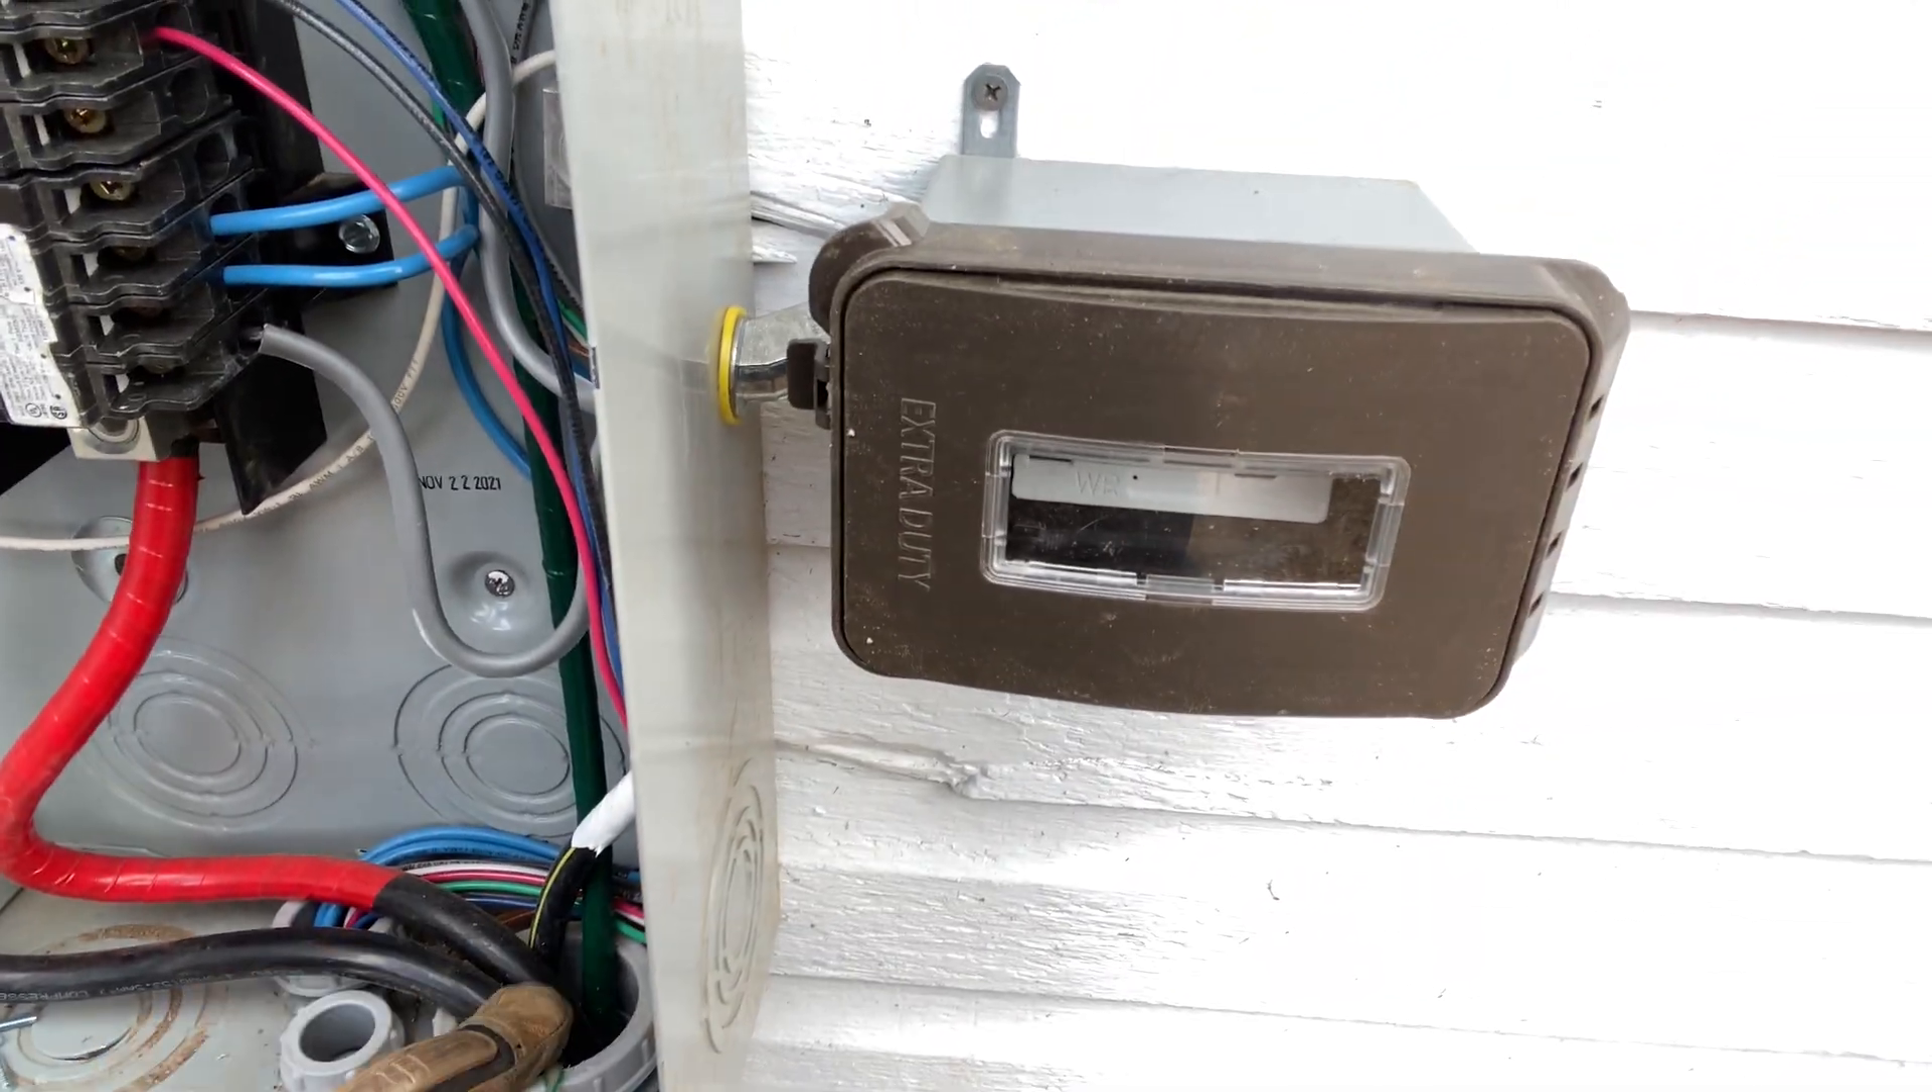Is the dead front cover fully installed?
No.